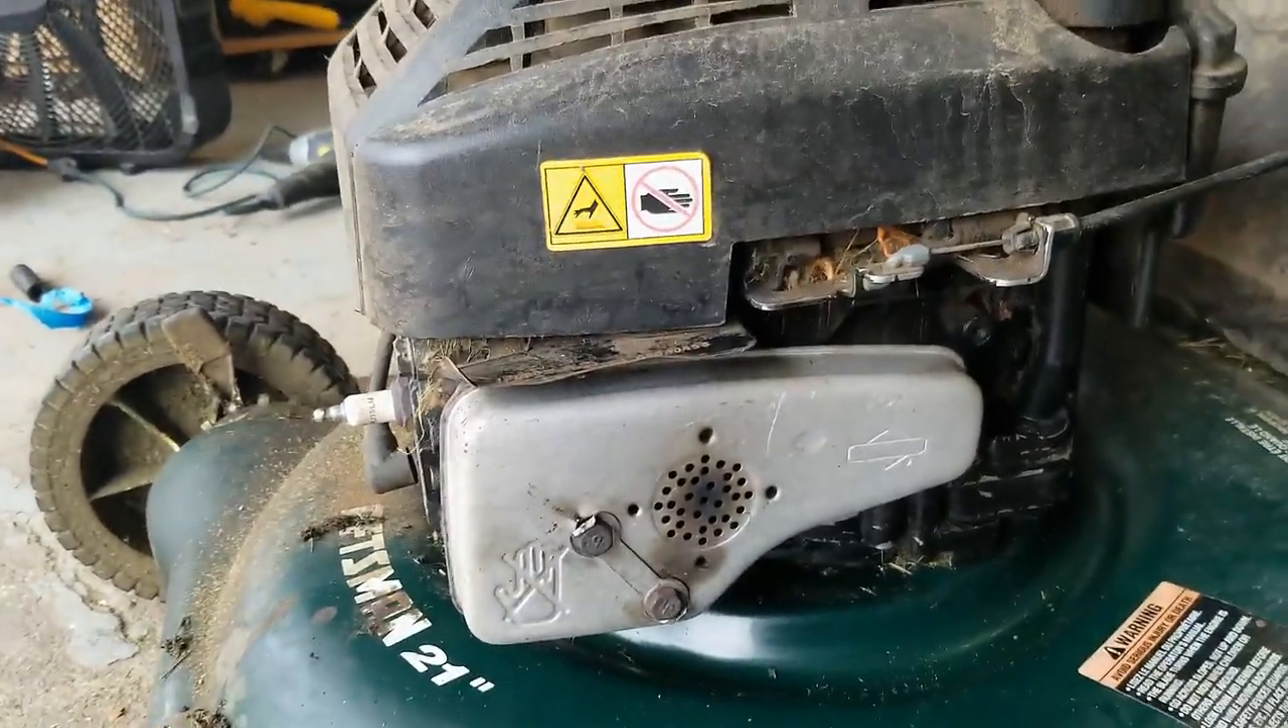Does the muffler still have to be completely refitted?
No.